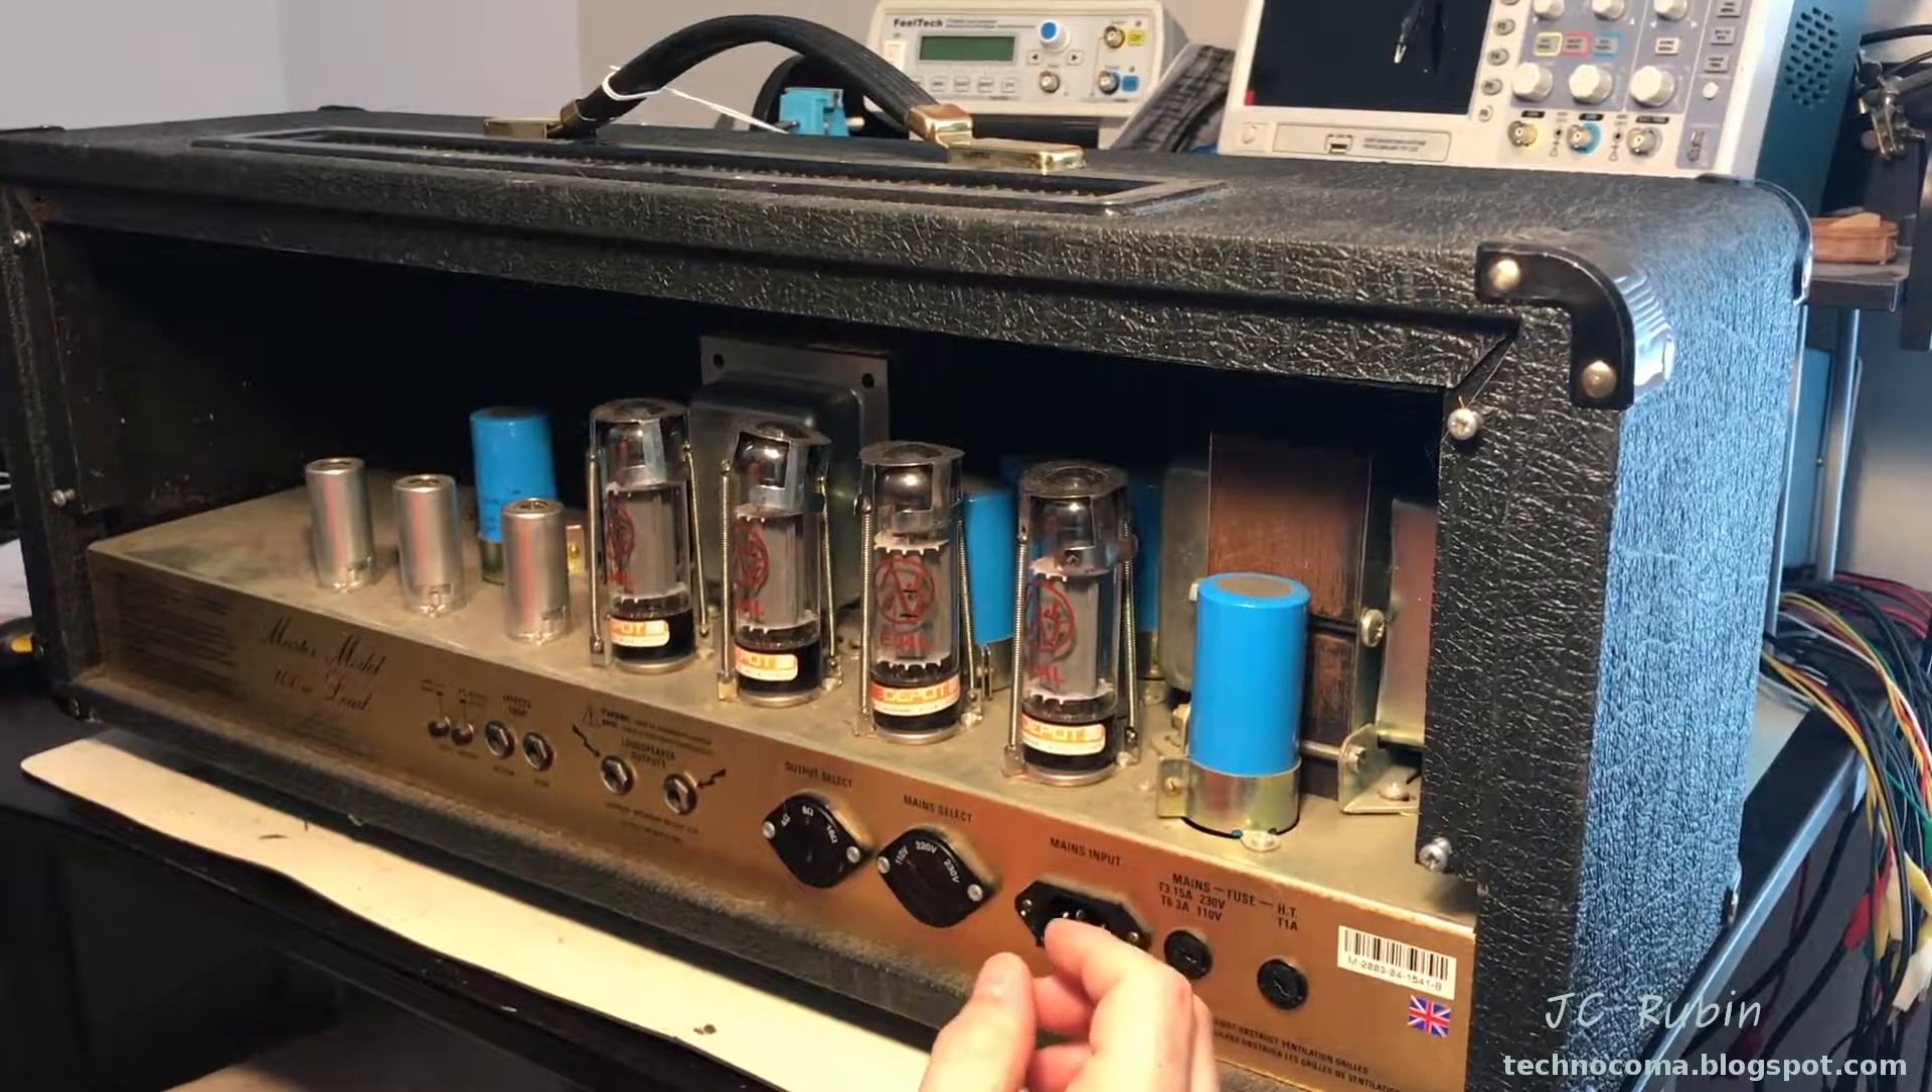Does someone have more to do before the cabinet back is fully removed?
No.